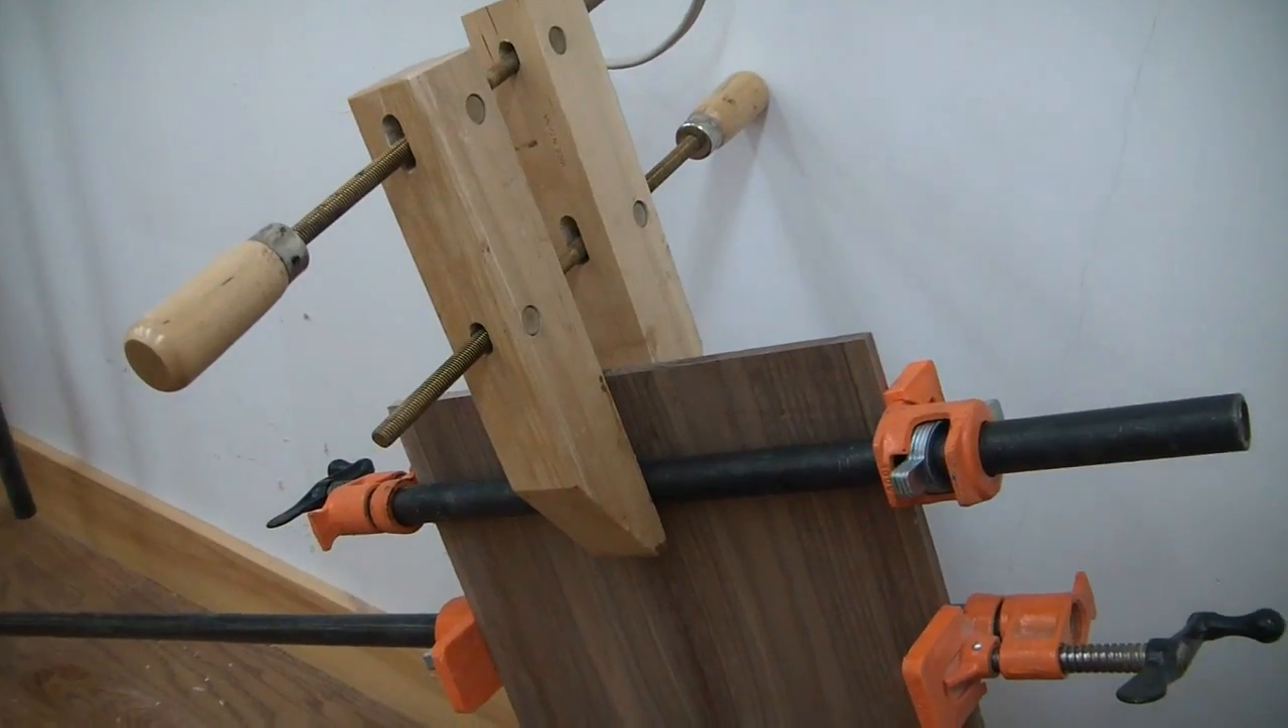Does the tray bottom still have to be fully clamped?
No.